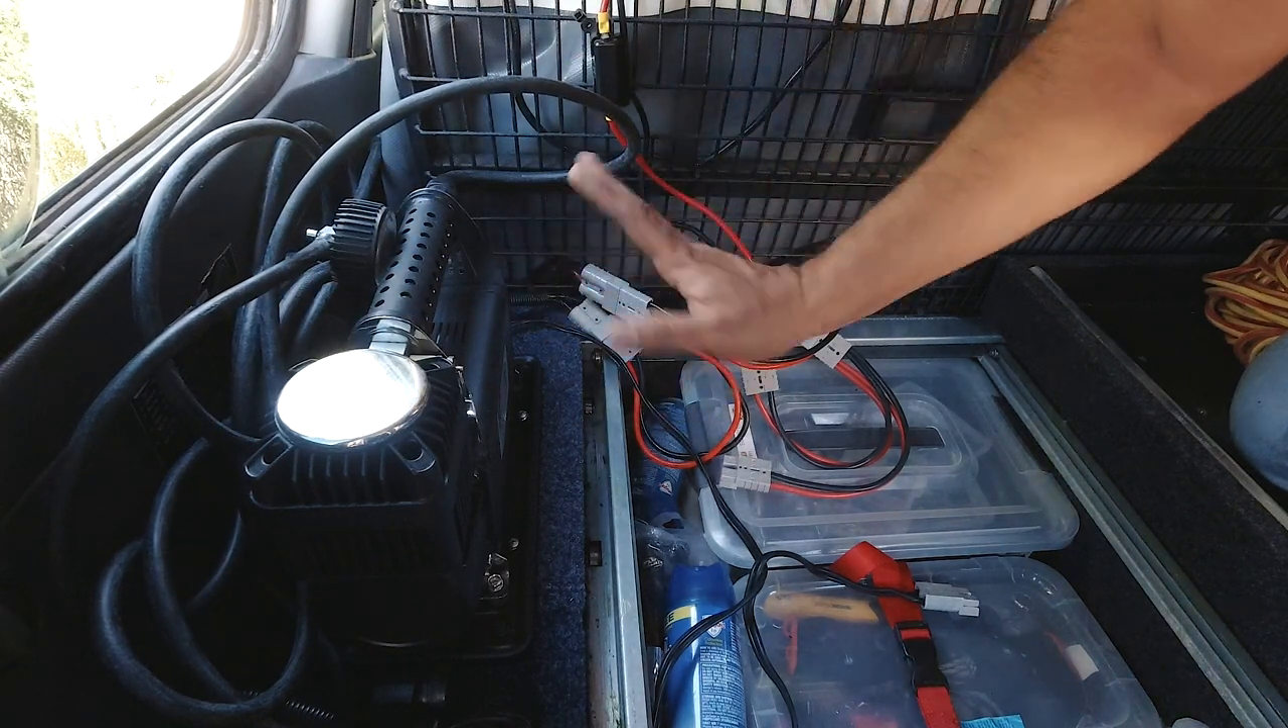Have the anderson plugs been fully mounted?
No.